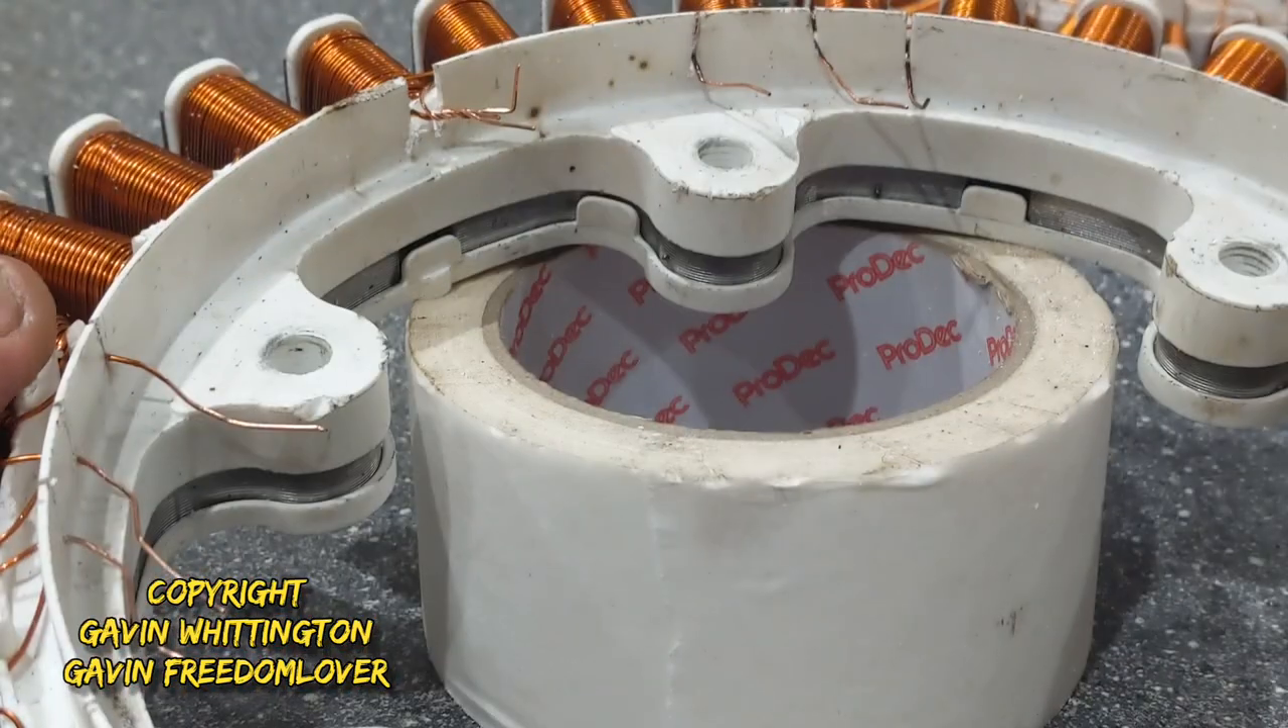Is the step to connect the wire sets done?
No.